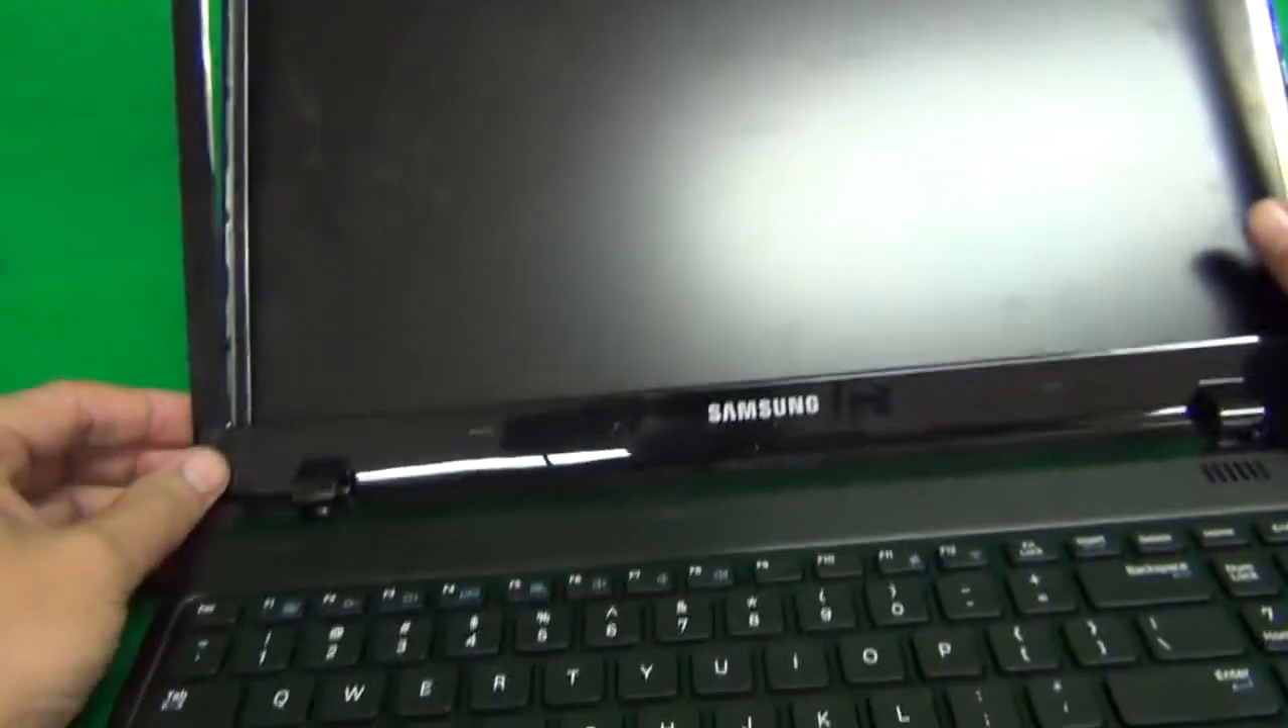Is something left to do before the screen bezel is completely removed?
Yes.